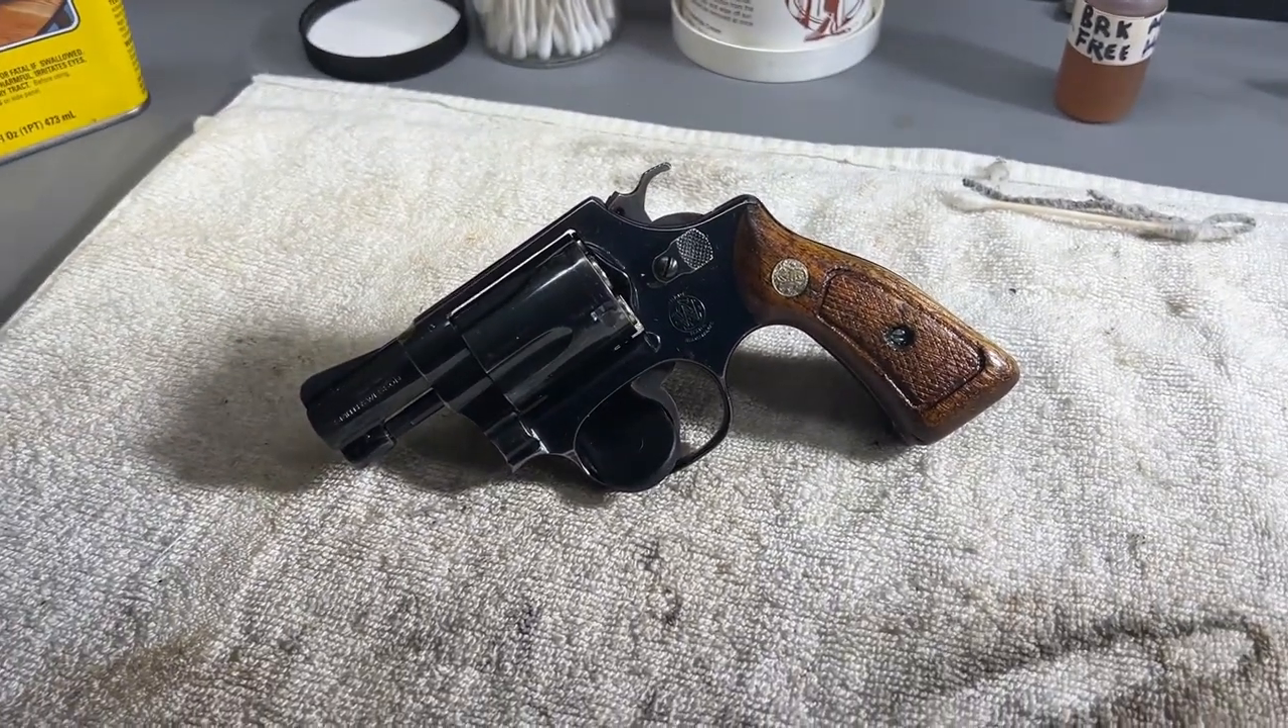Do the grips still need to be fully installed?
No.